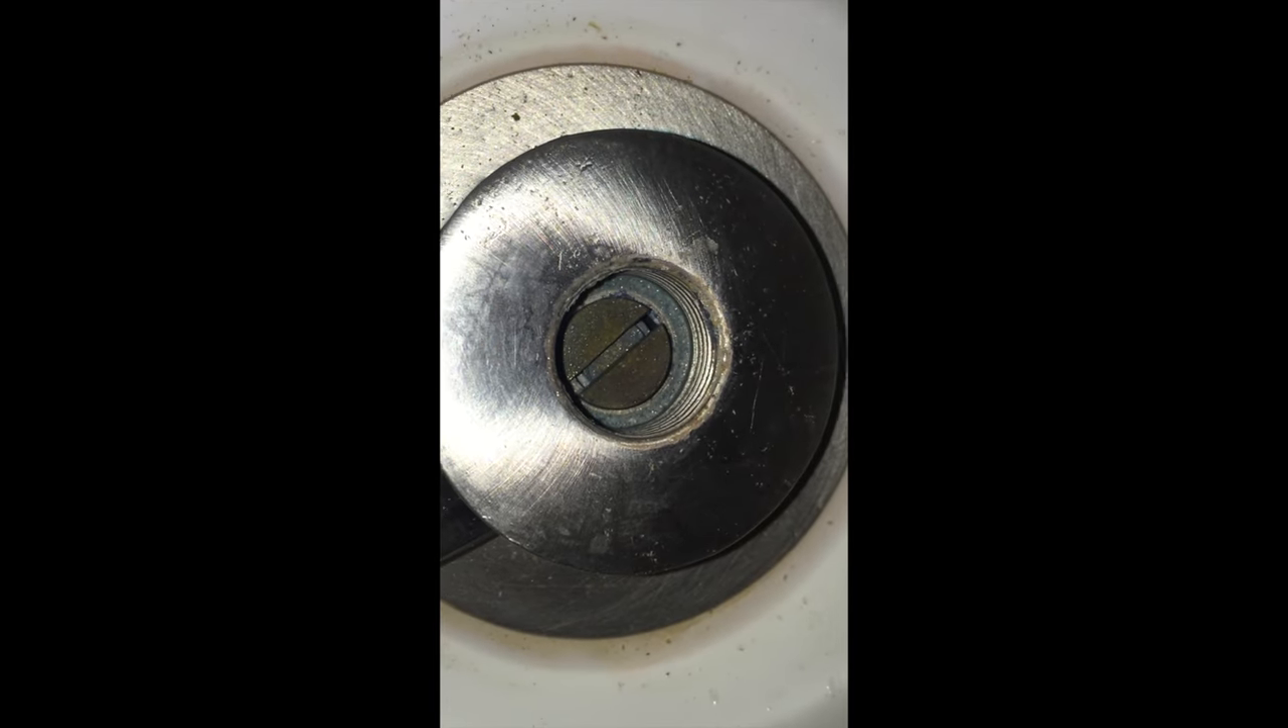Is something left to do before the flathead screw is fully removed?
Yes.